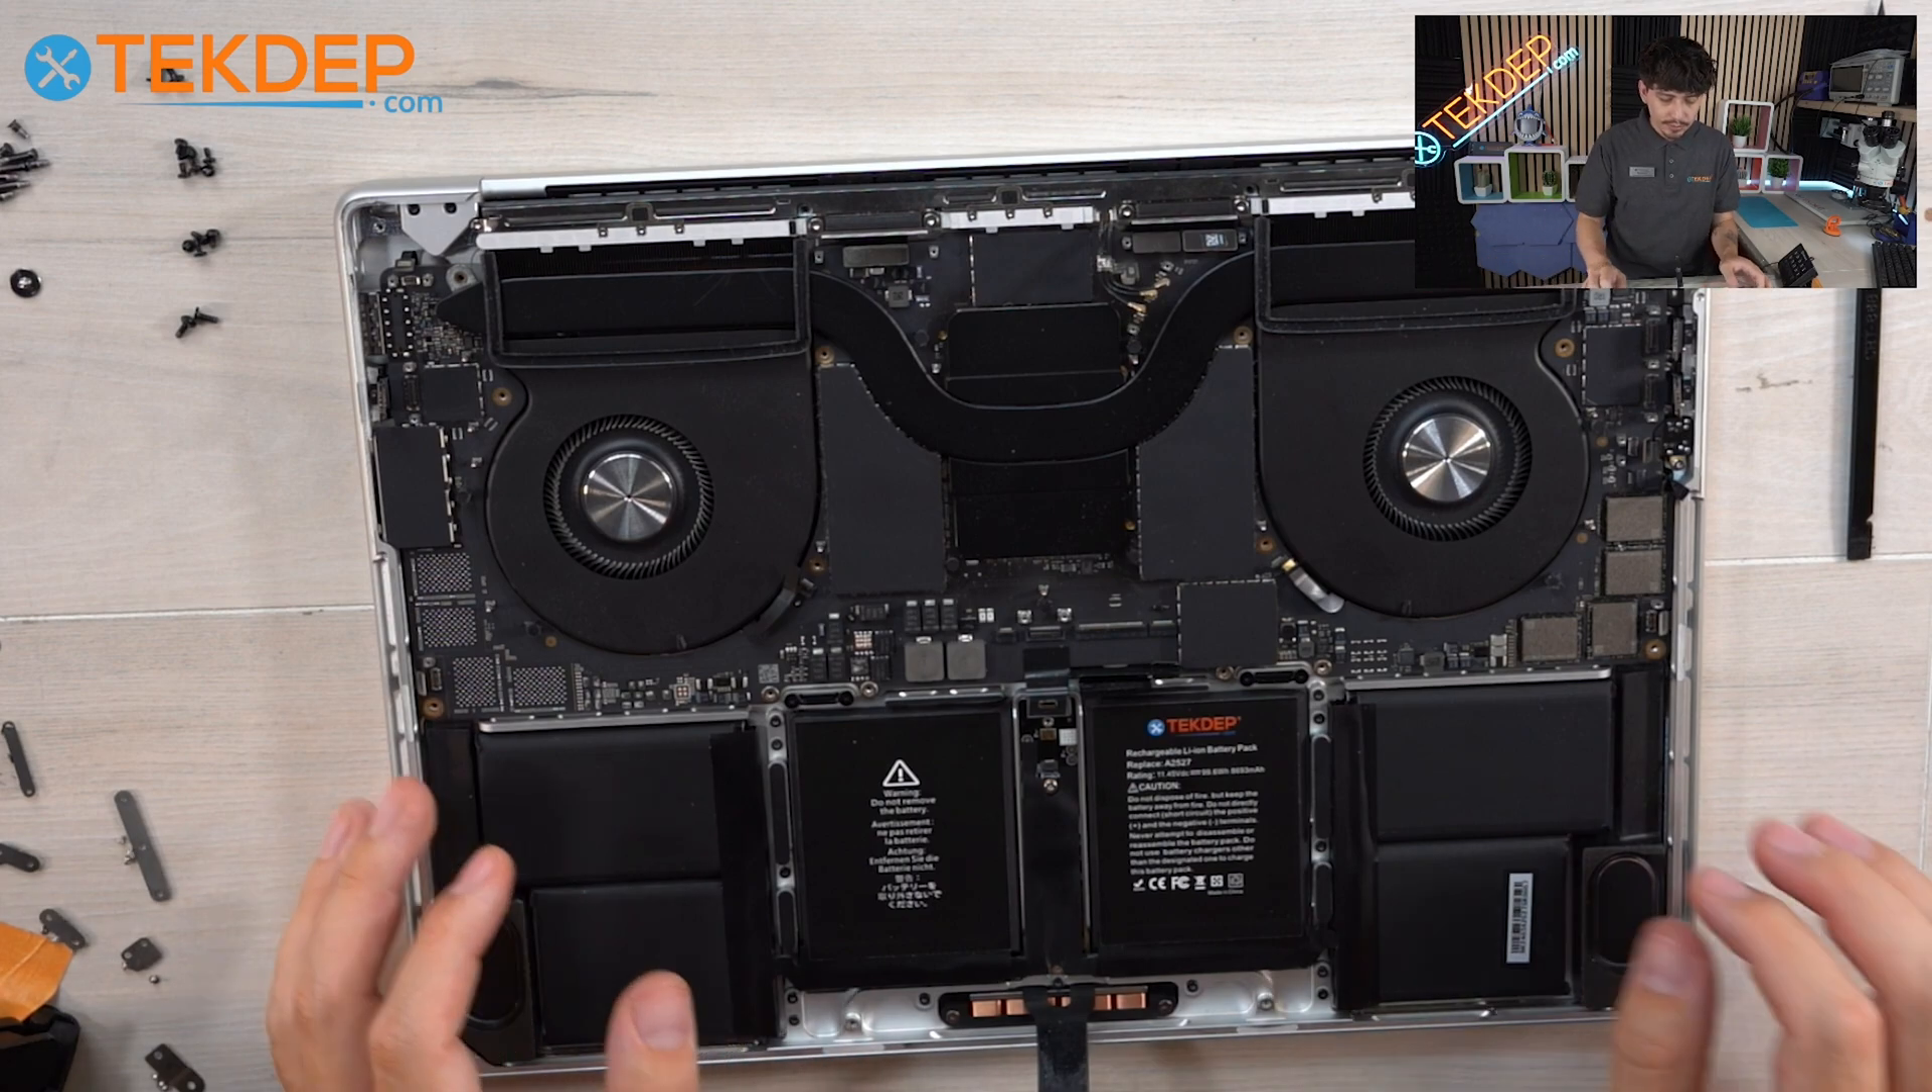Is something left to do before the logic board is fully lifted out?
Yes.